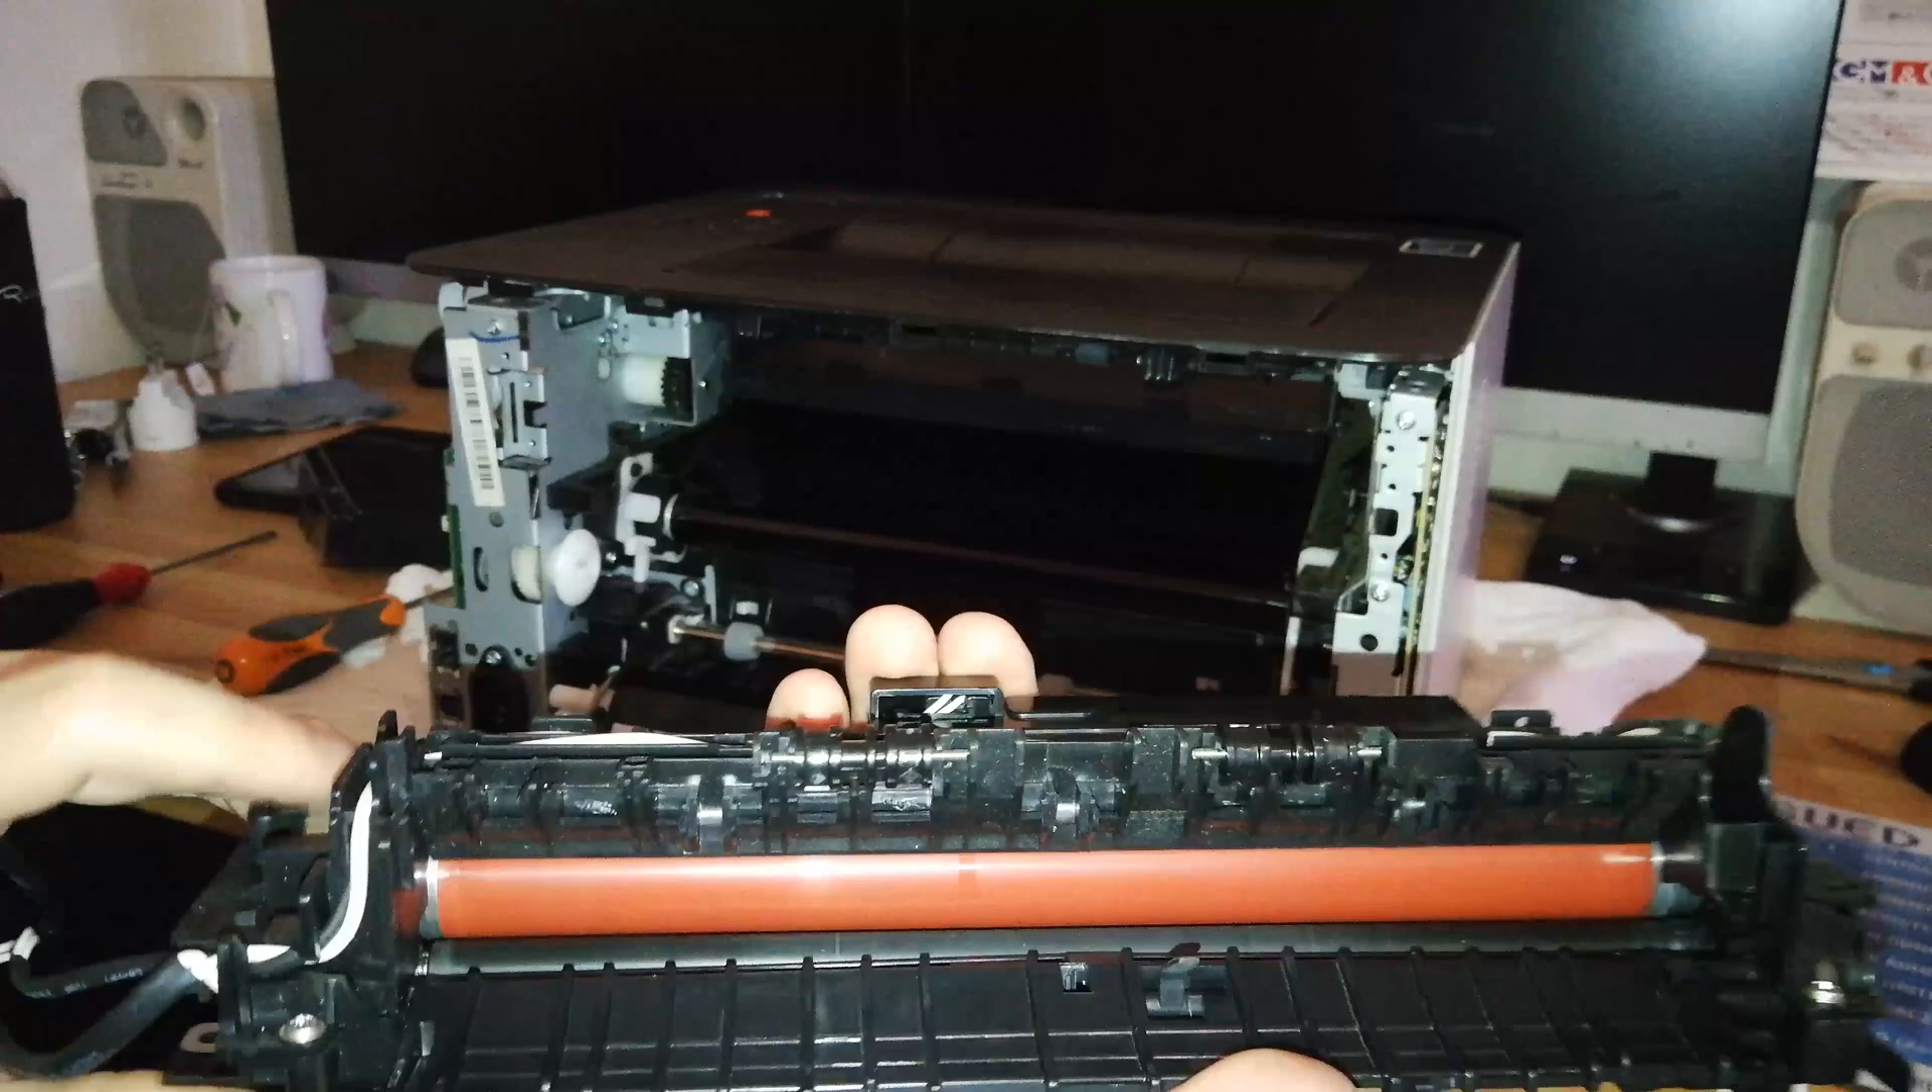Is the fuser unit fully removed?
Yes.